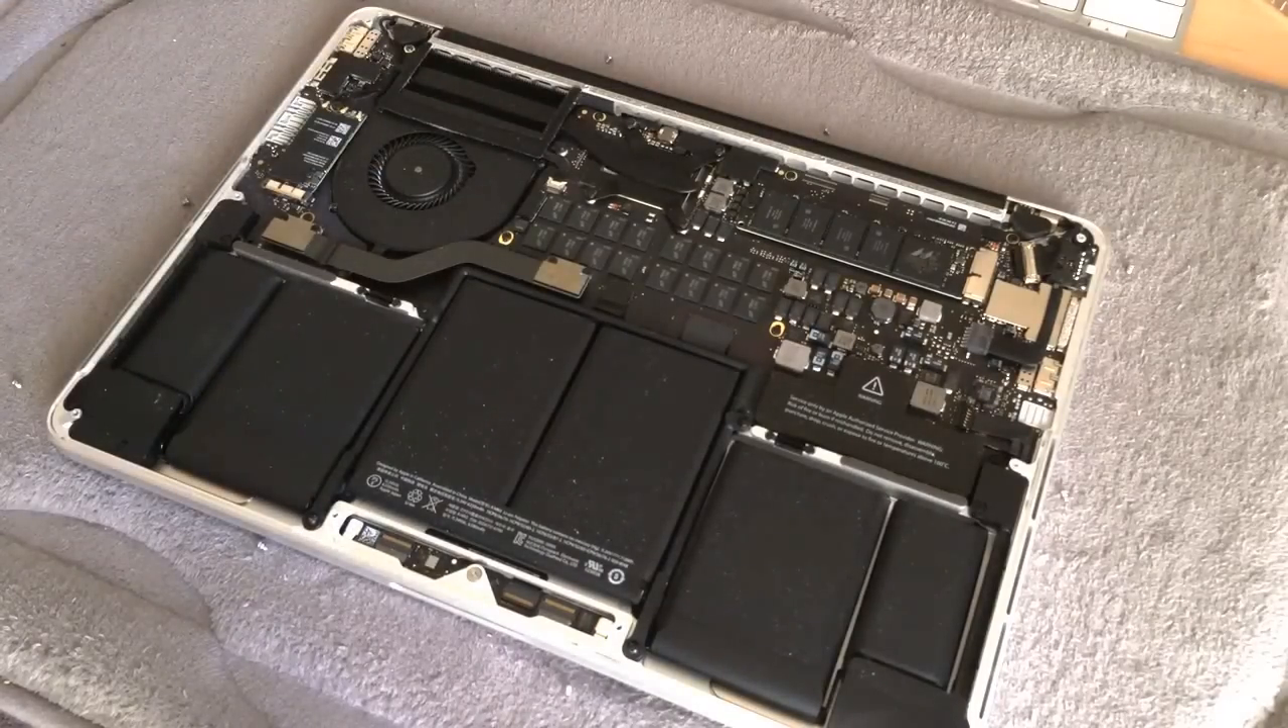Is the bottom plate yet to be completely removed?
No.